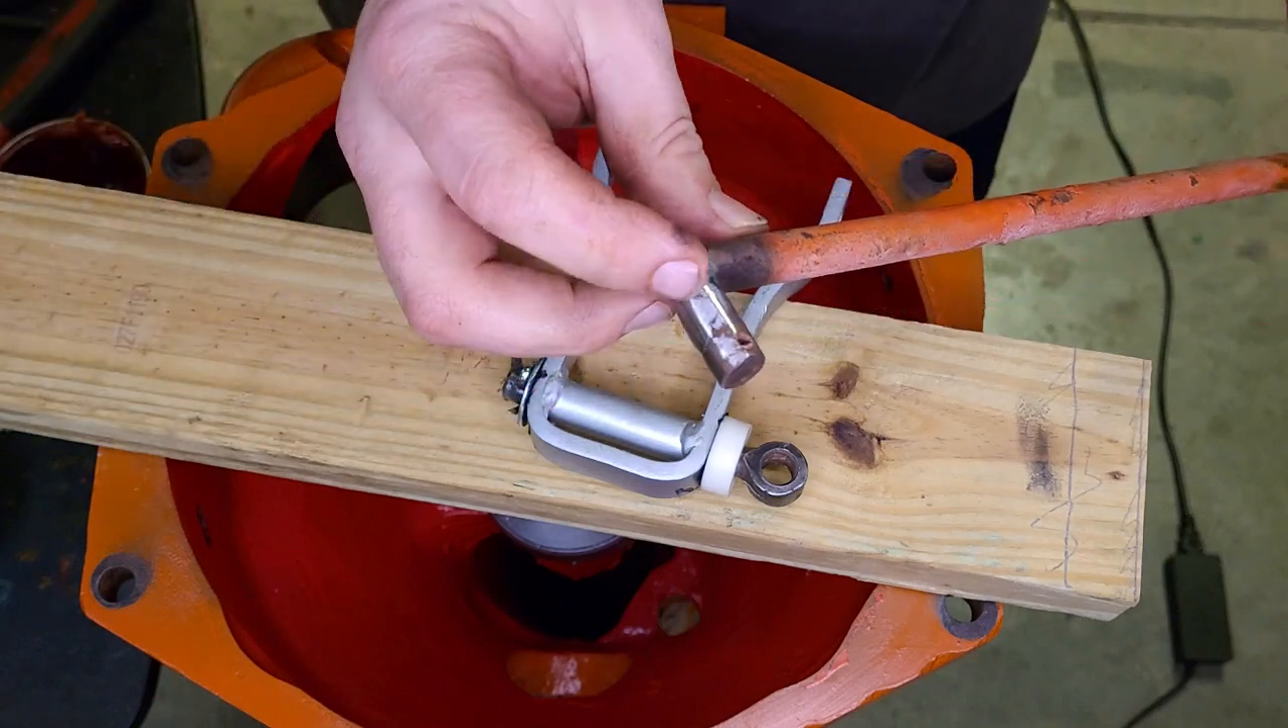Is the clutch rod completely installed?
No.